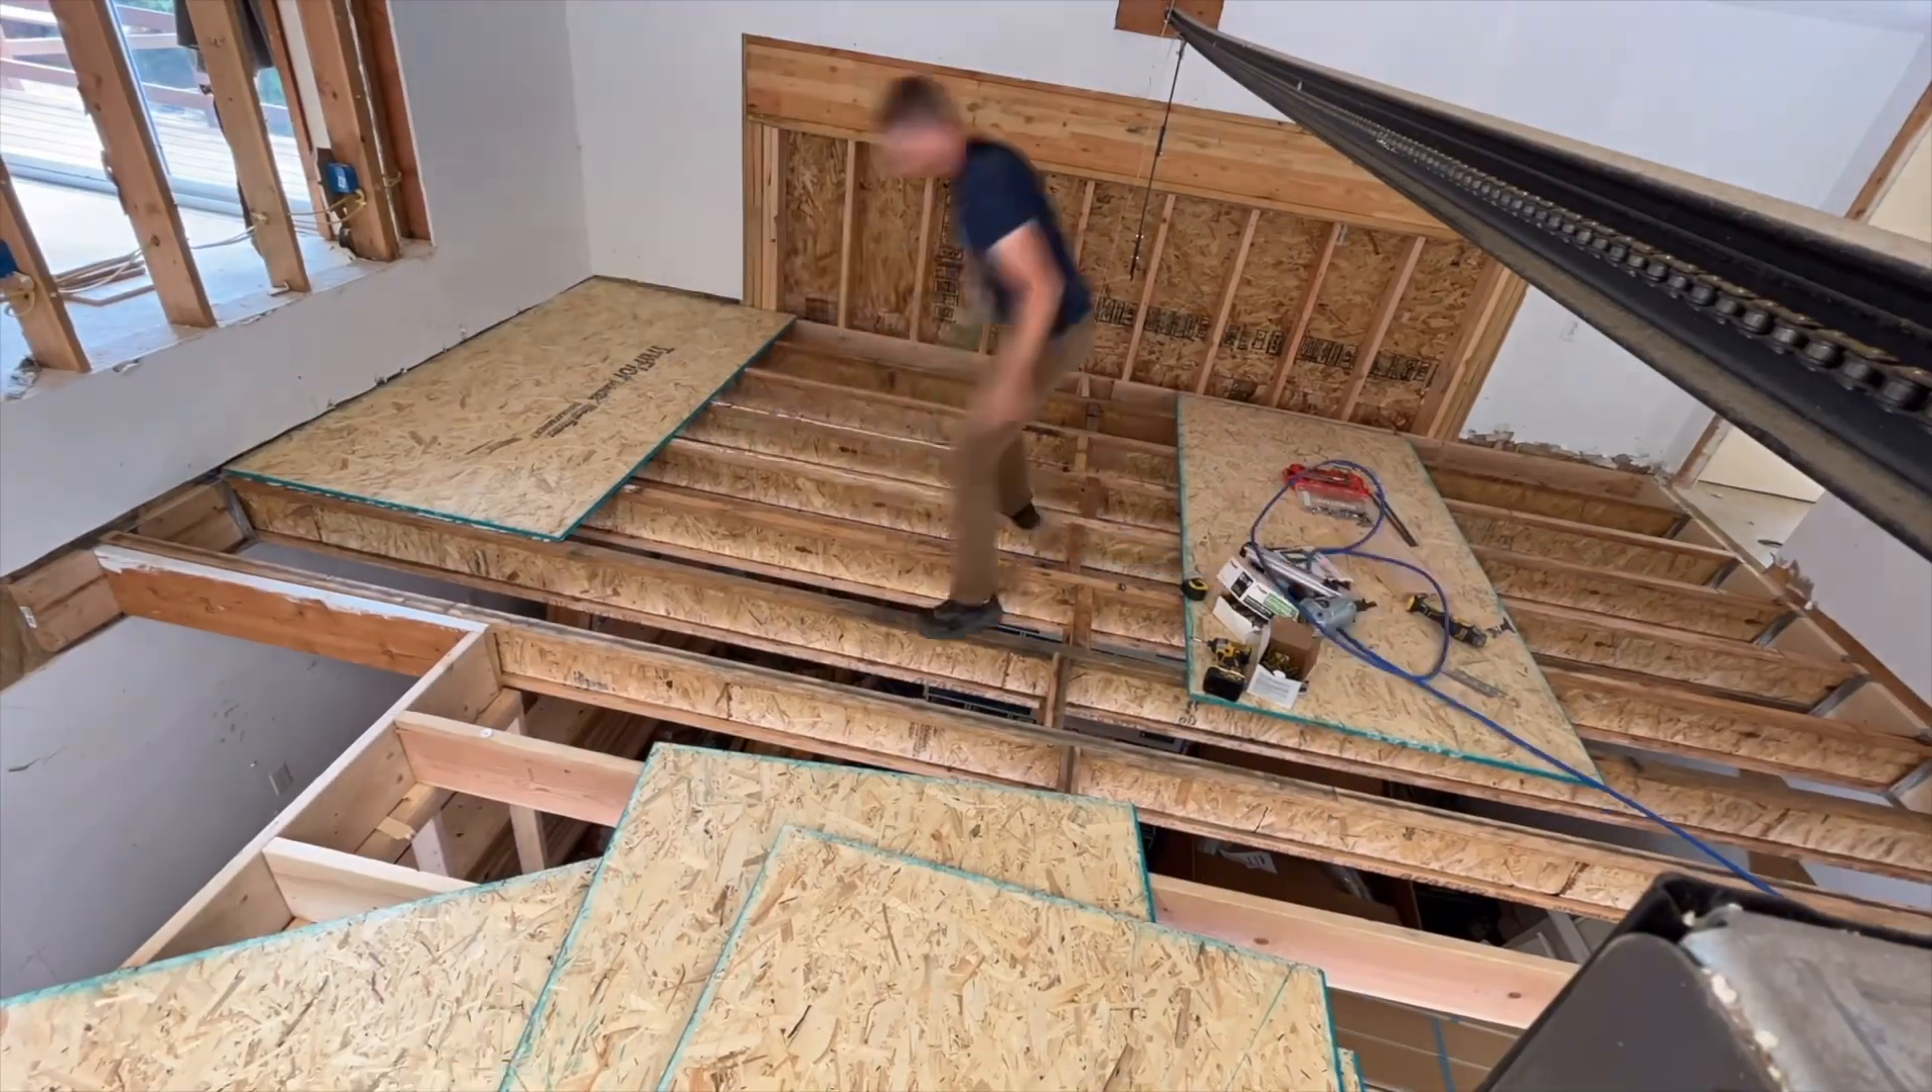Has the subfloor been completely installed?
No.